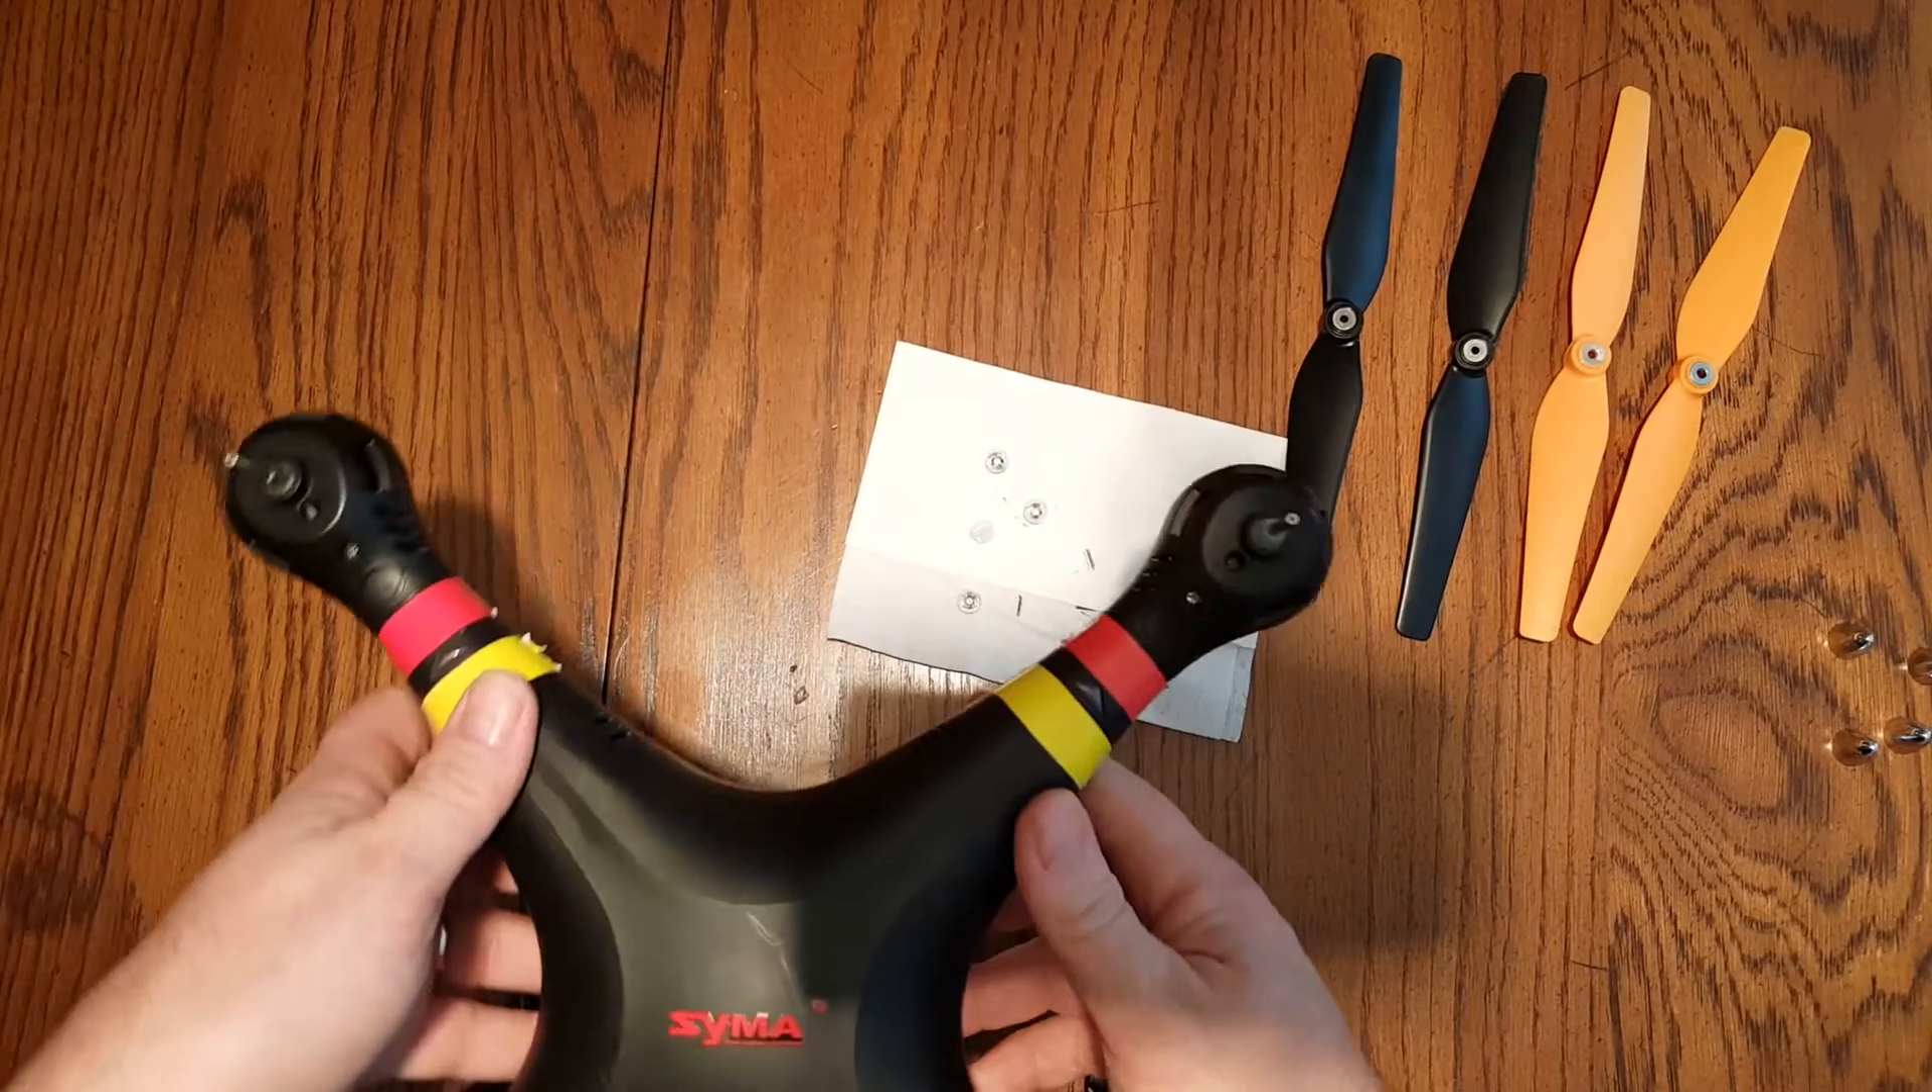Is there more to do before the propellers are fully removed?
No.